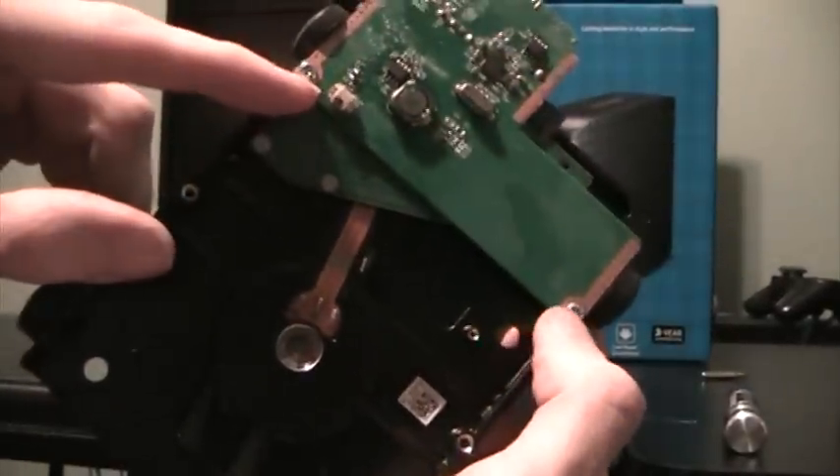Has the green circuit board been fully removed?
No.